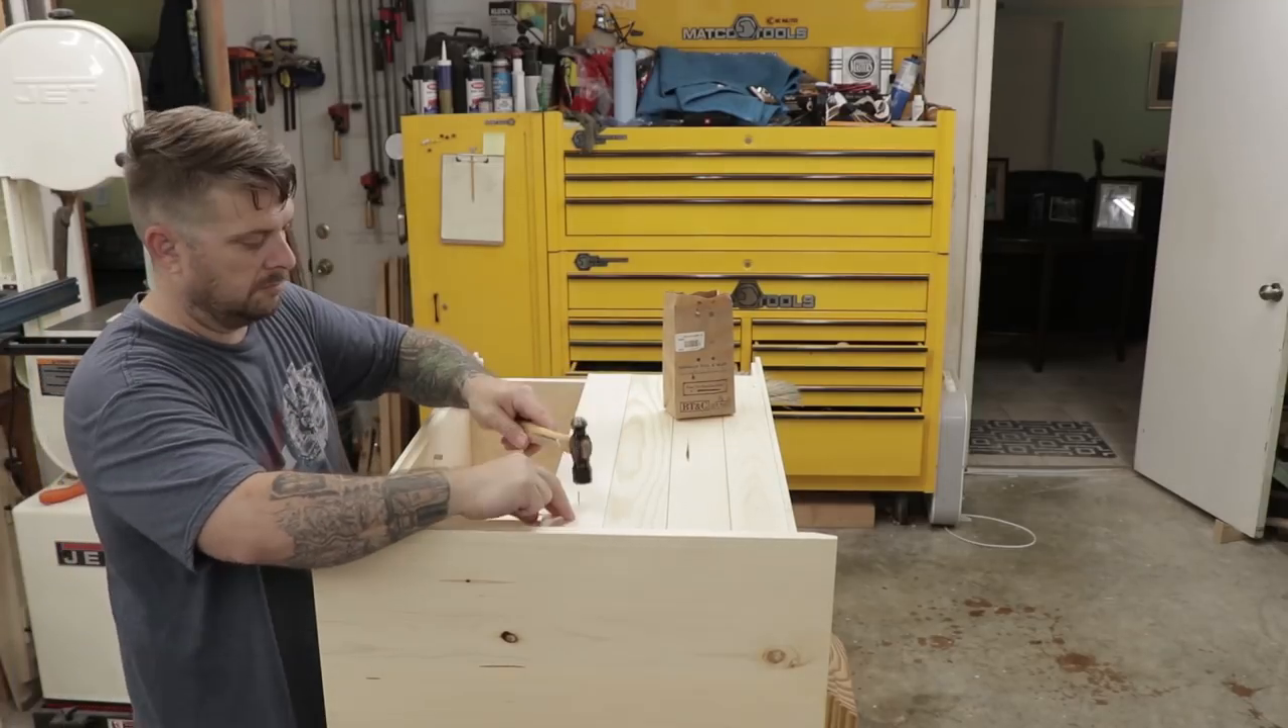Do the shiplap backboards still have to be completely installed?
Yes.